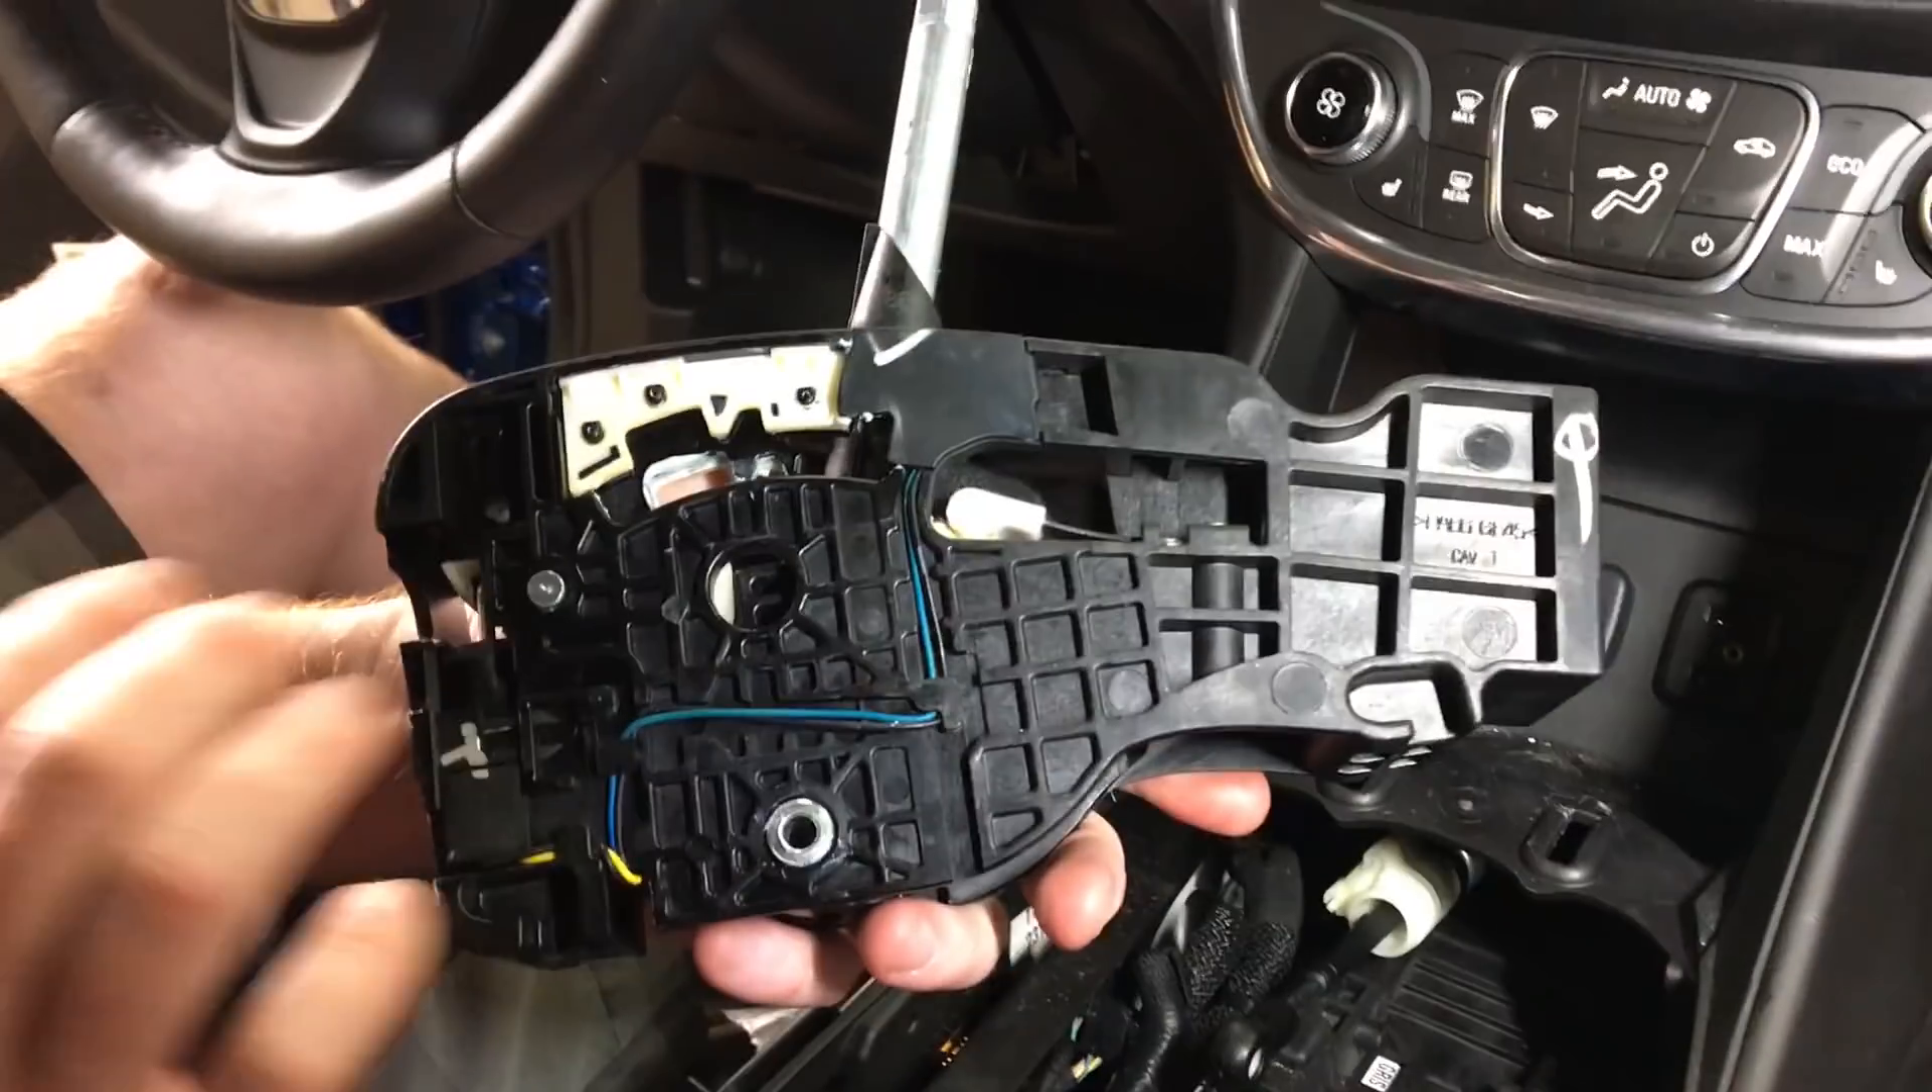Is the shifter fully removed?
Yes.